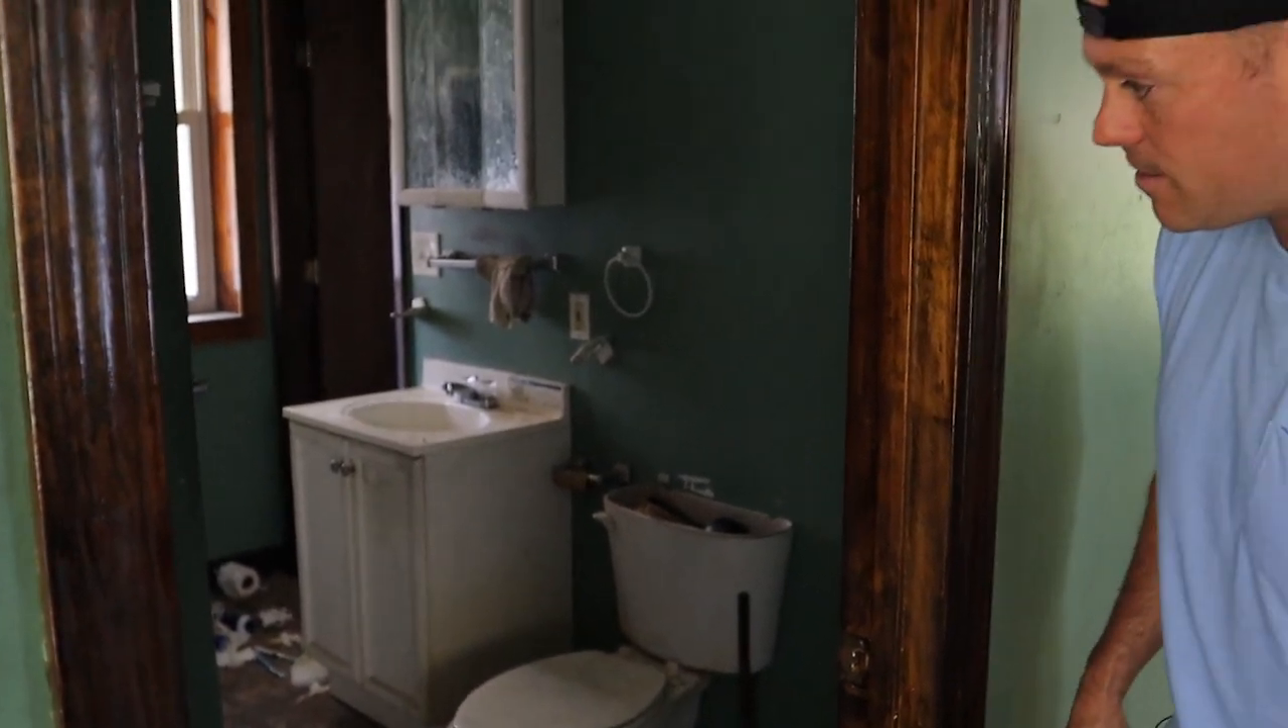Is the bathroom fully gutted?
No.